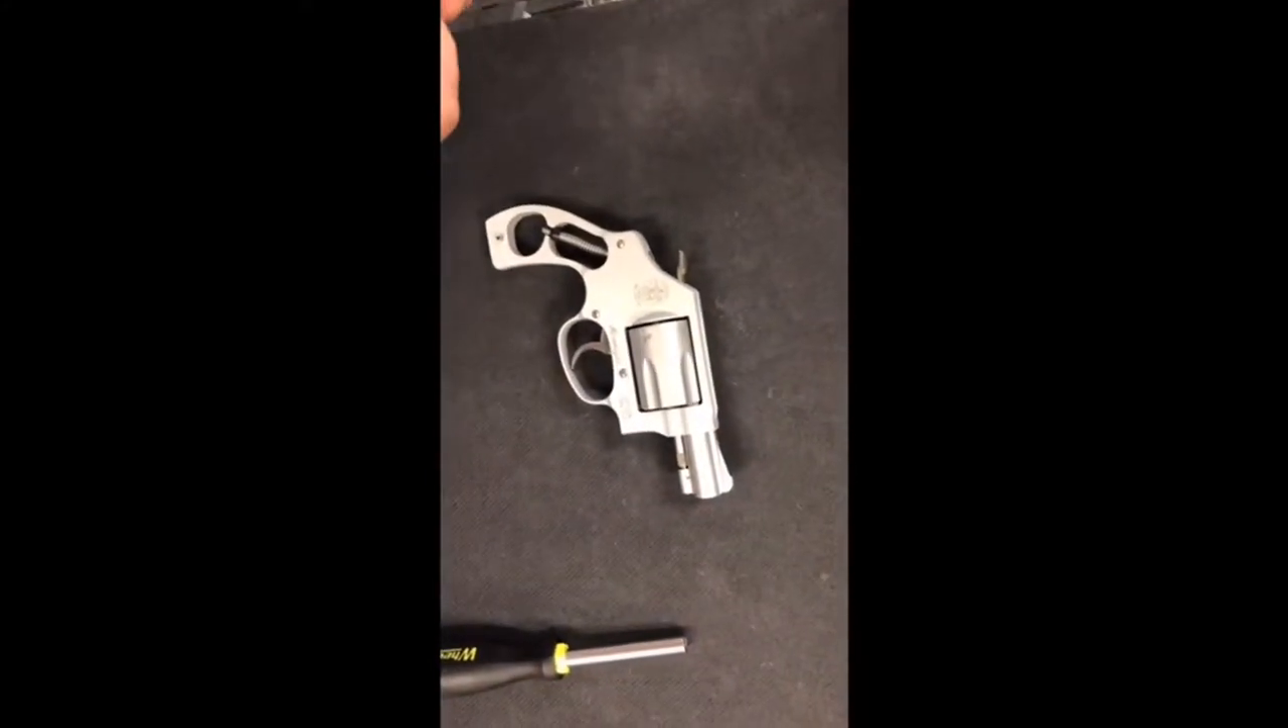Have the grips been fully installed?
No.